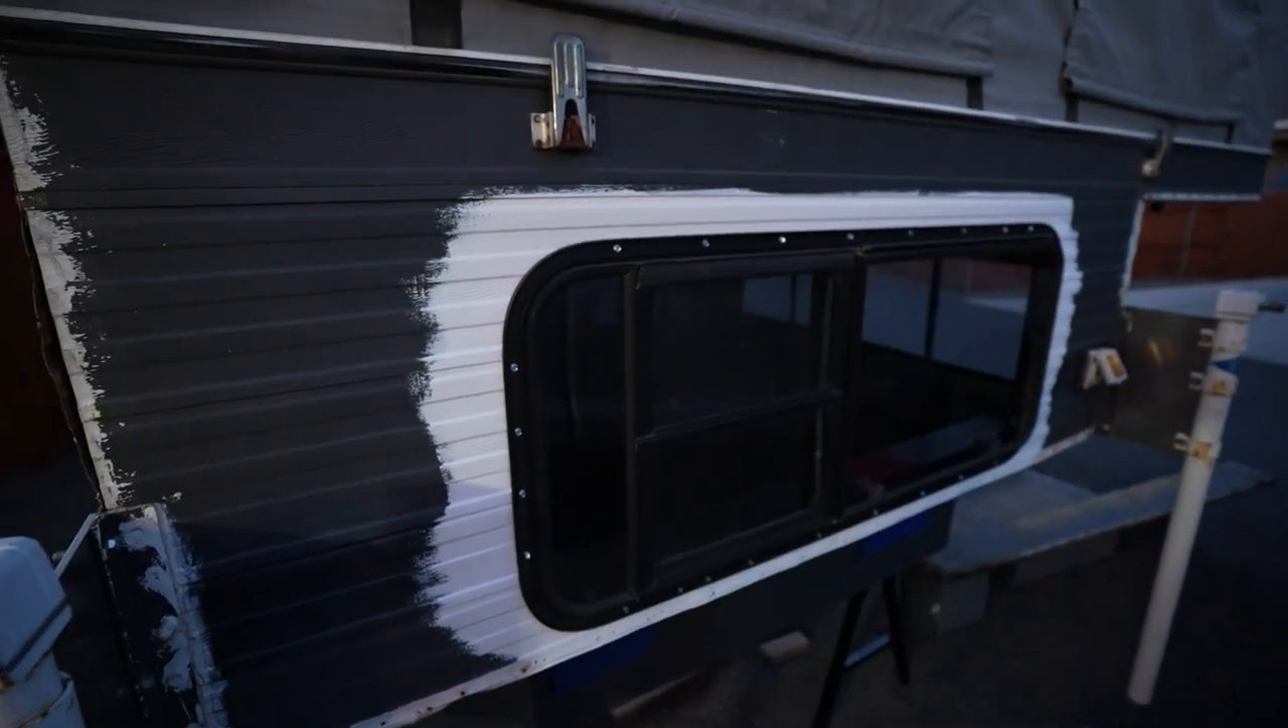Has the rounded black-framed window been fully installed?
Yes.